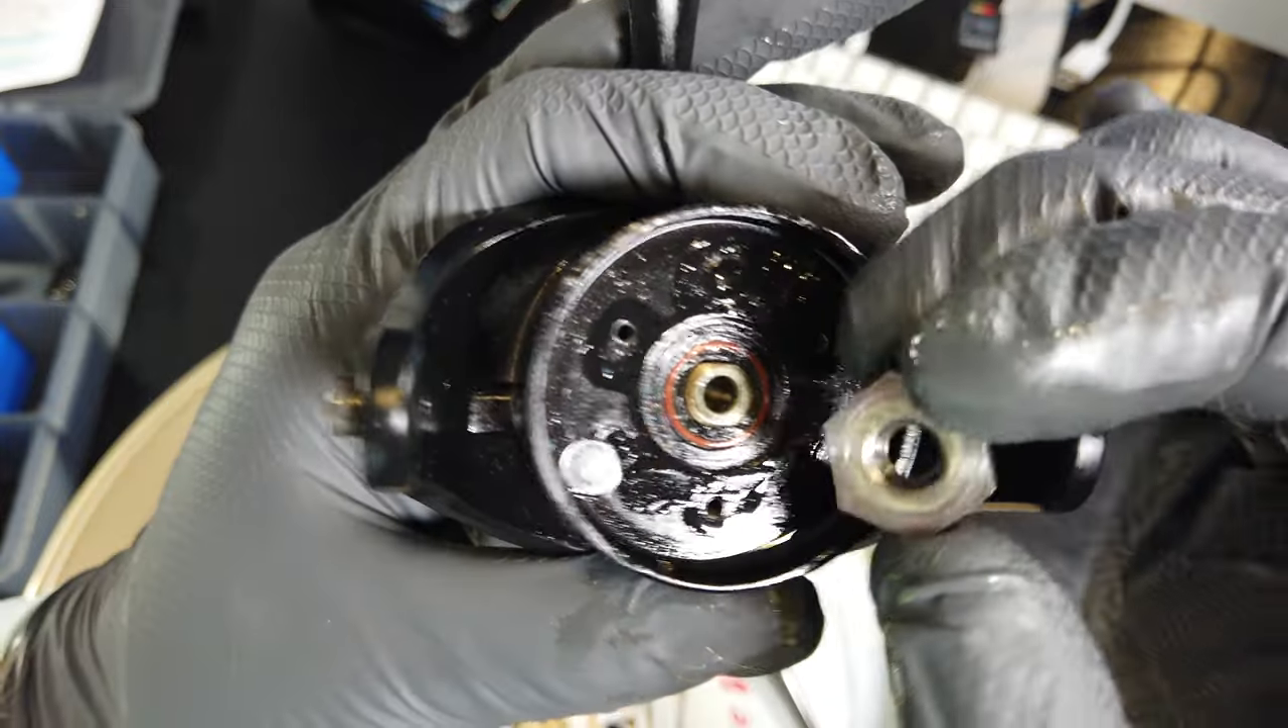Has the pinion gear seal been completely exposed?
Yes.